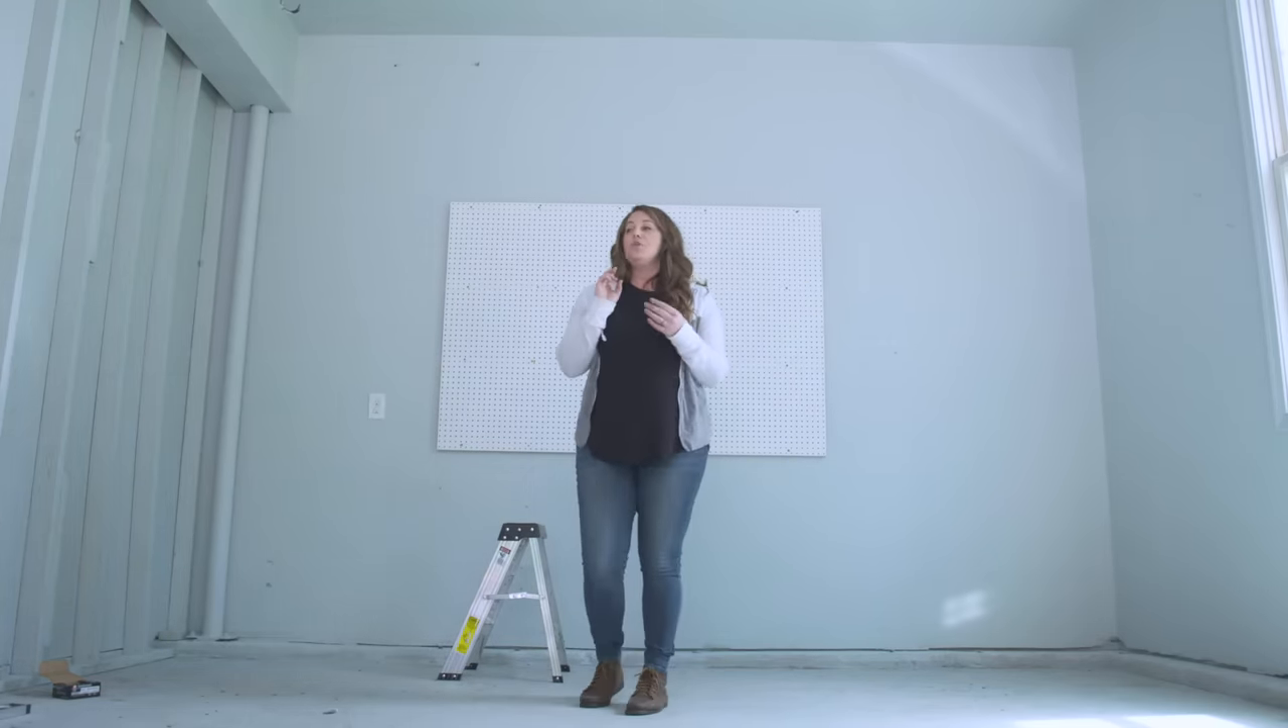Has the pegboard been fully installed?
Yes.